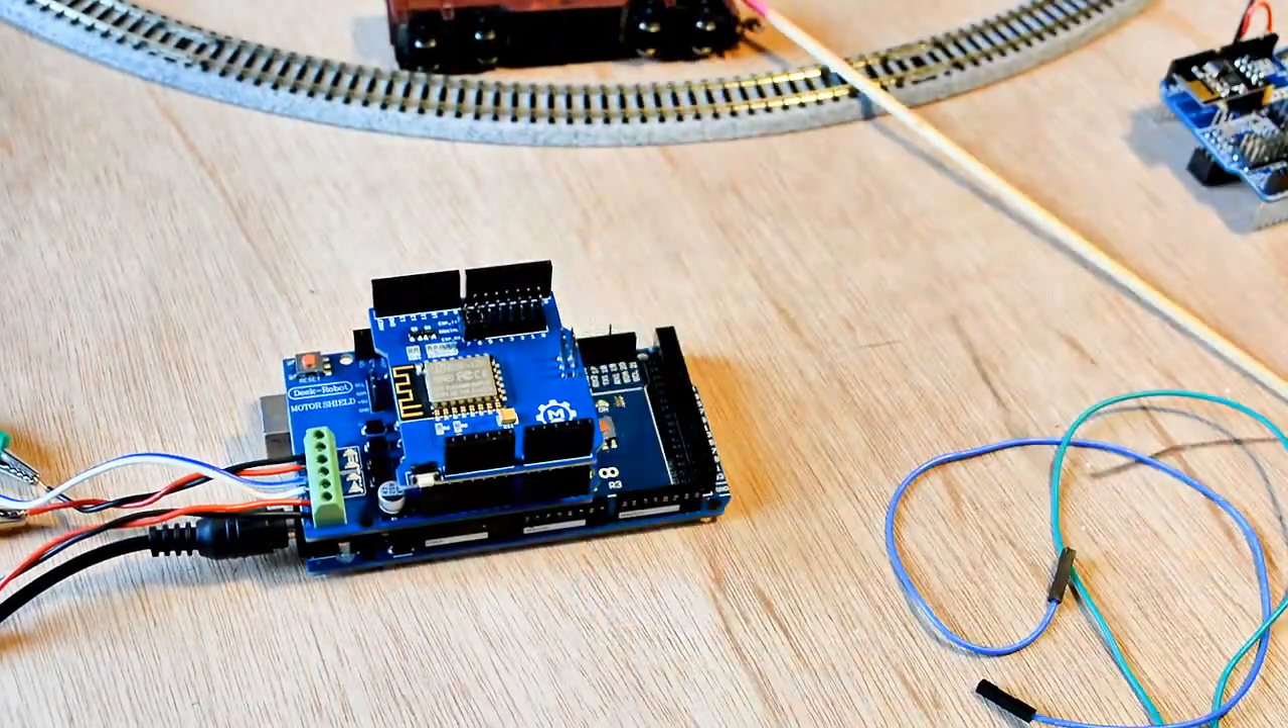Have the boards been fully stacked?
Yes.